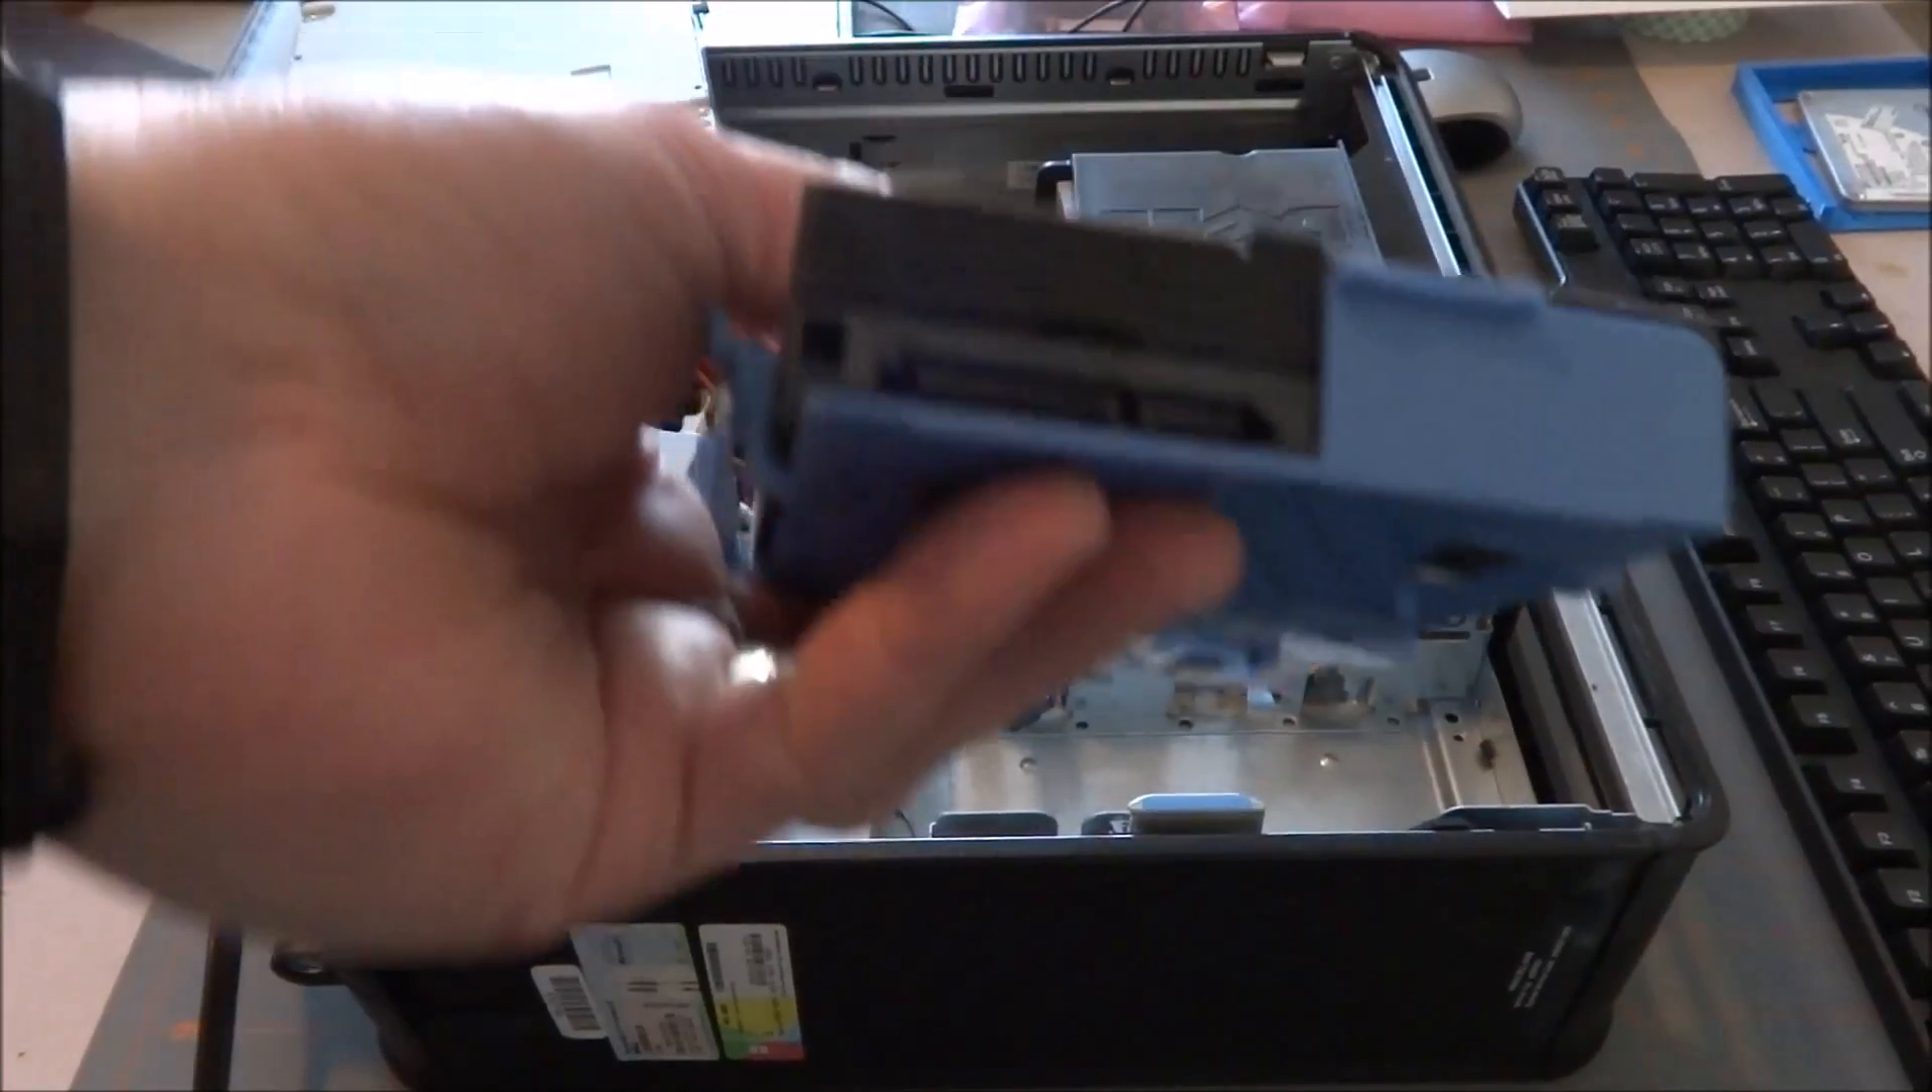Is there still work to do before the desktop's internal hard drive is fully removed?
No.